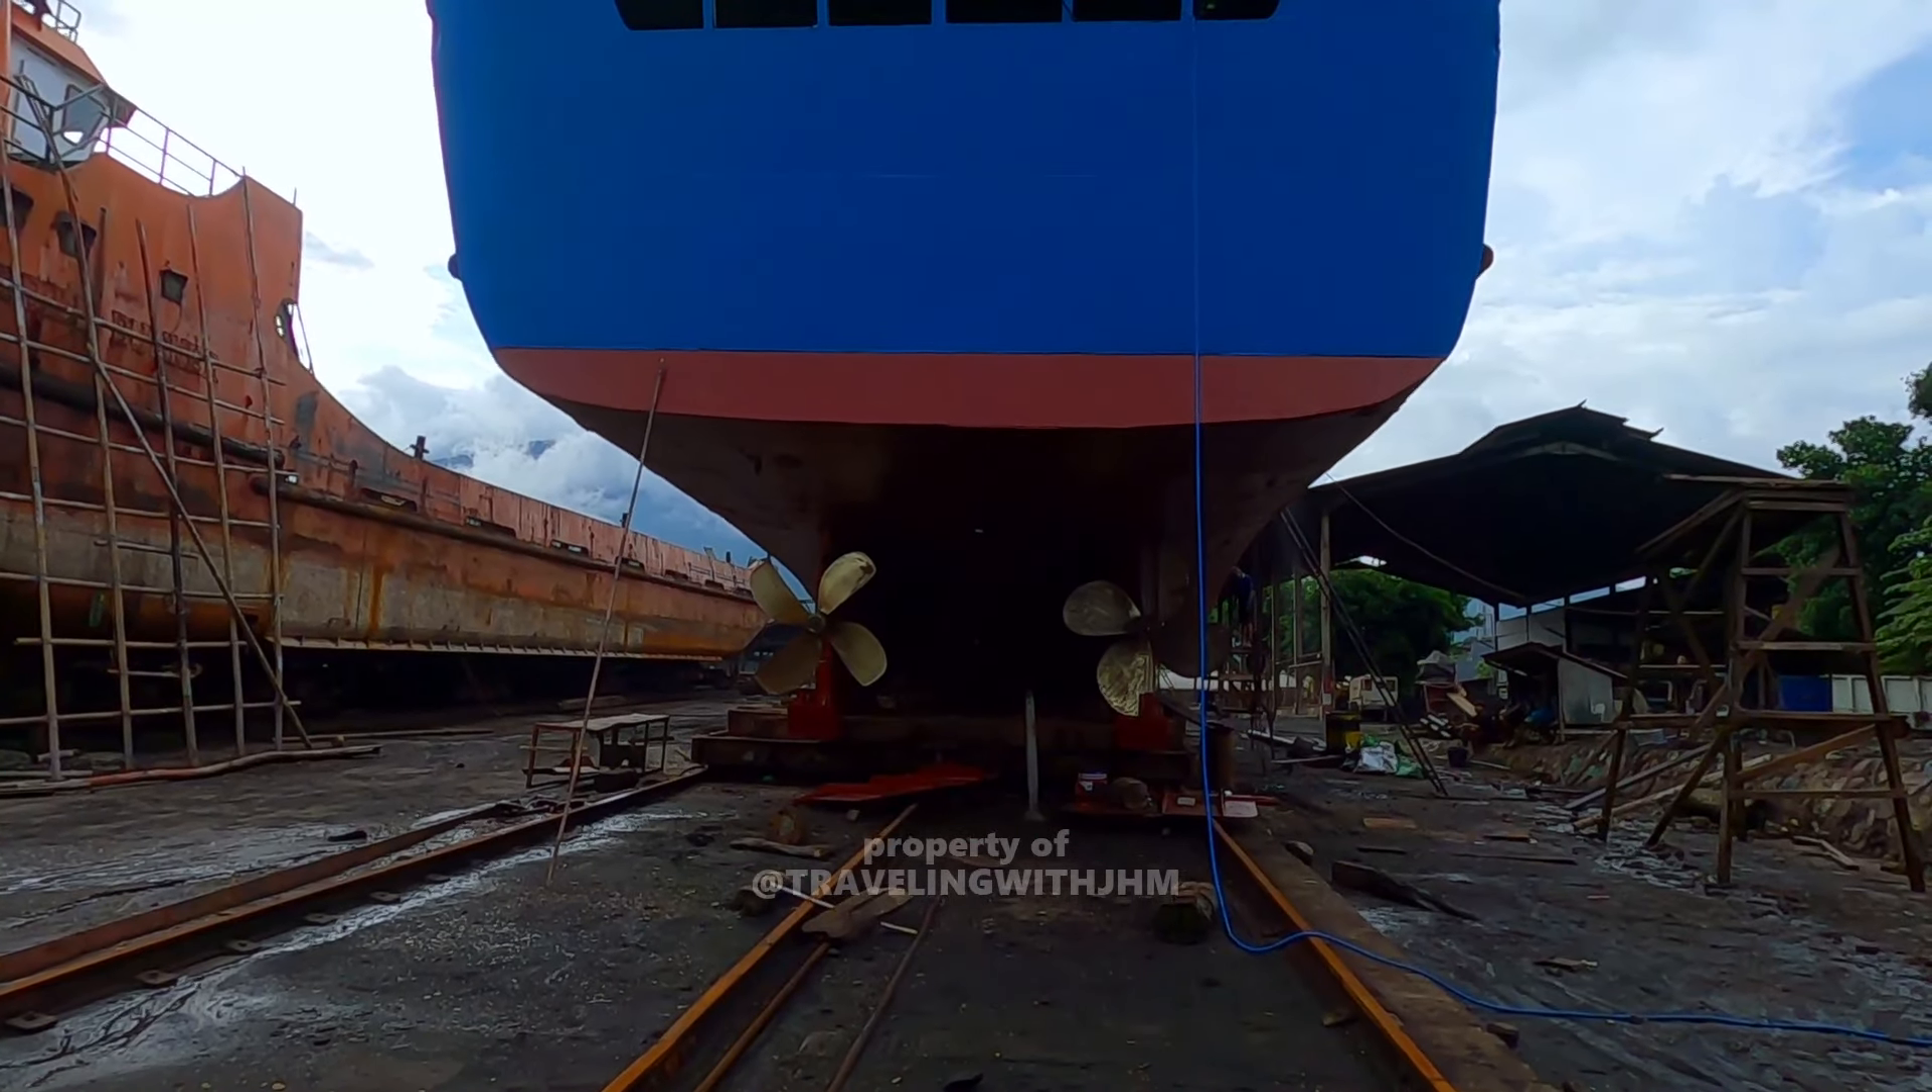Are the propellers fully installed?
Yes.